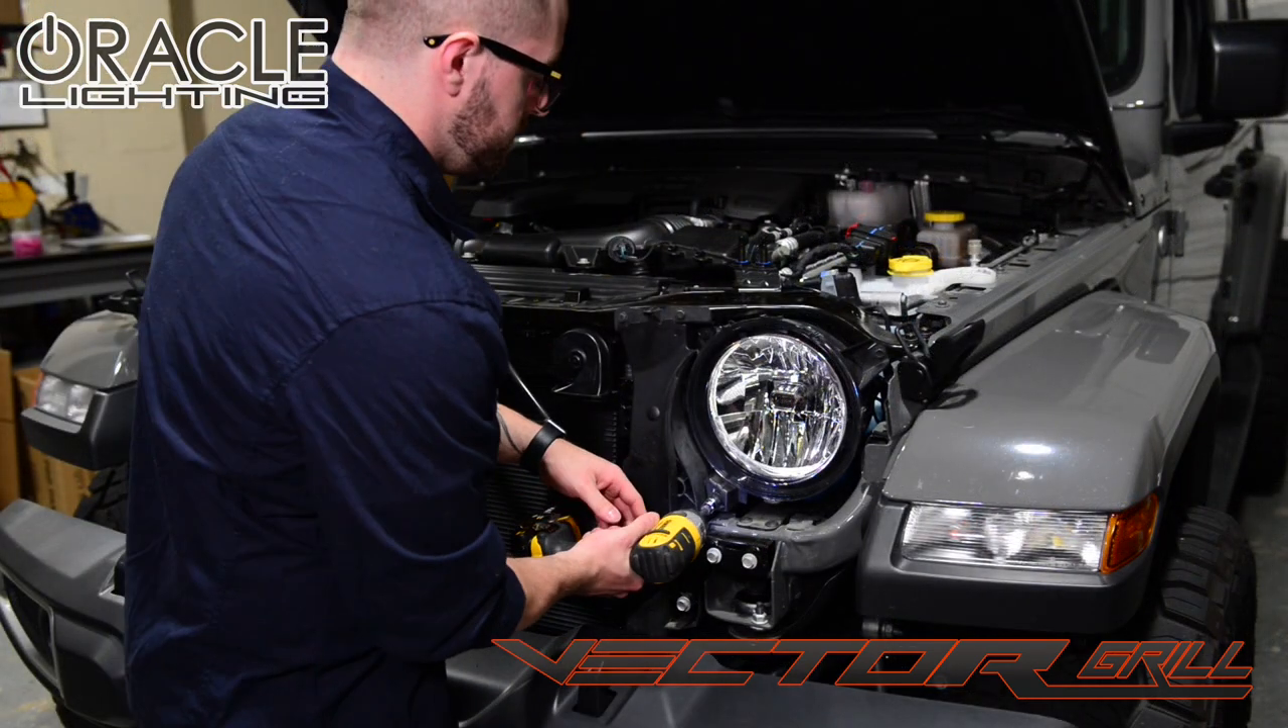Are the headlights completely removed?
No.